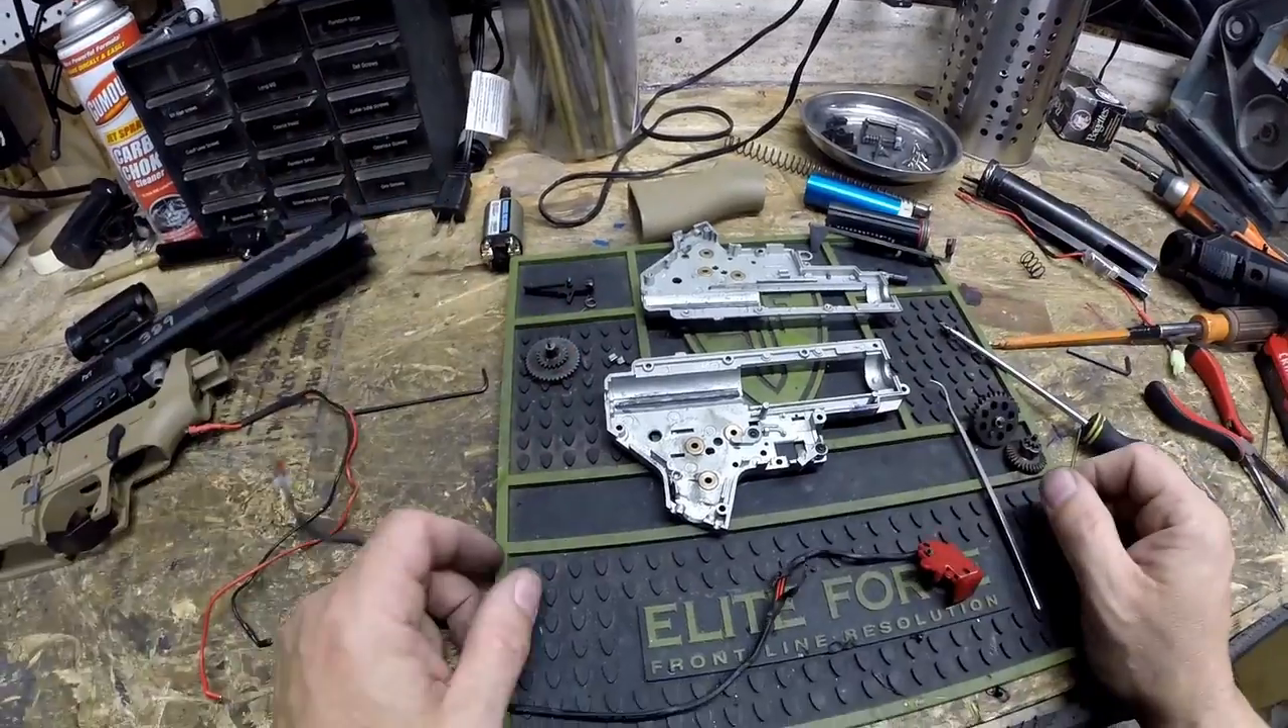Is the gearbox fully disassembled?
Yes.